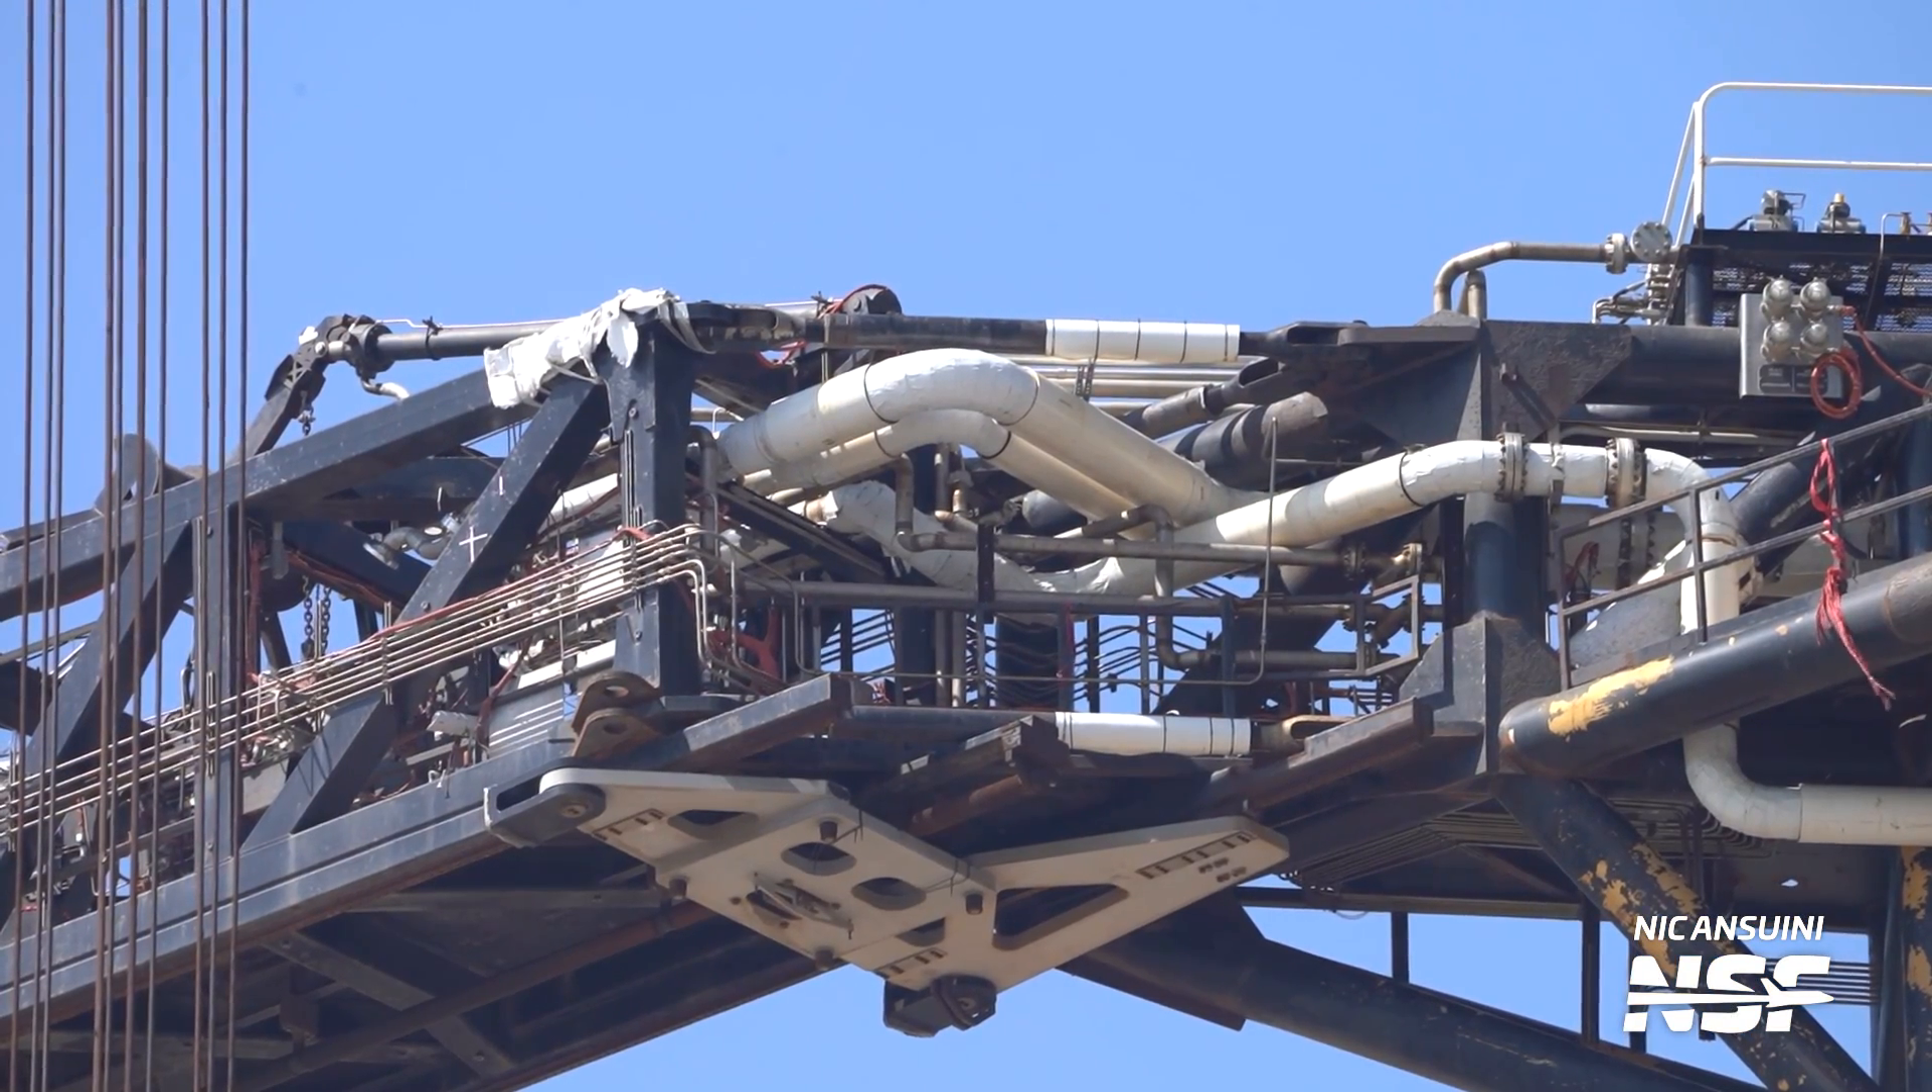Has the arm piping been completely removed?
No.